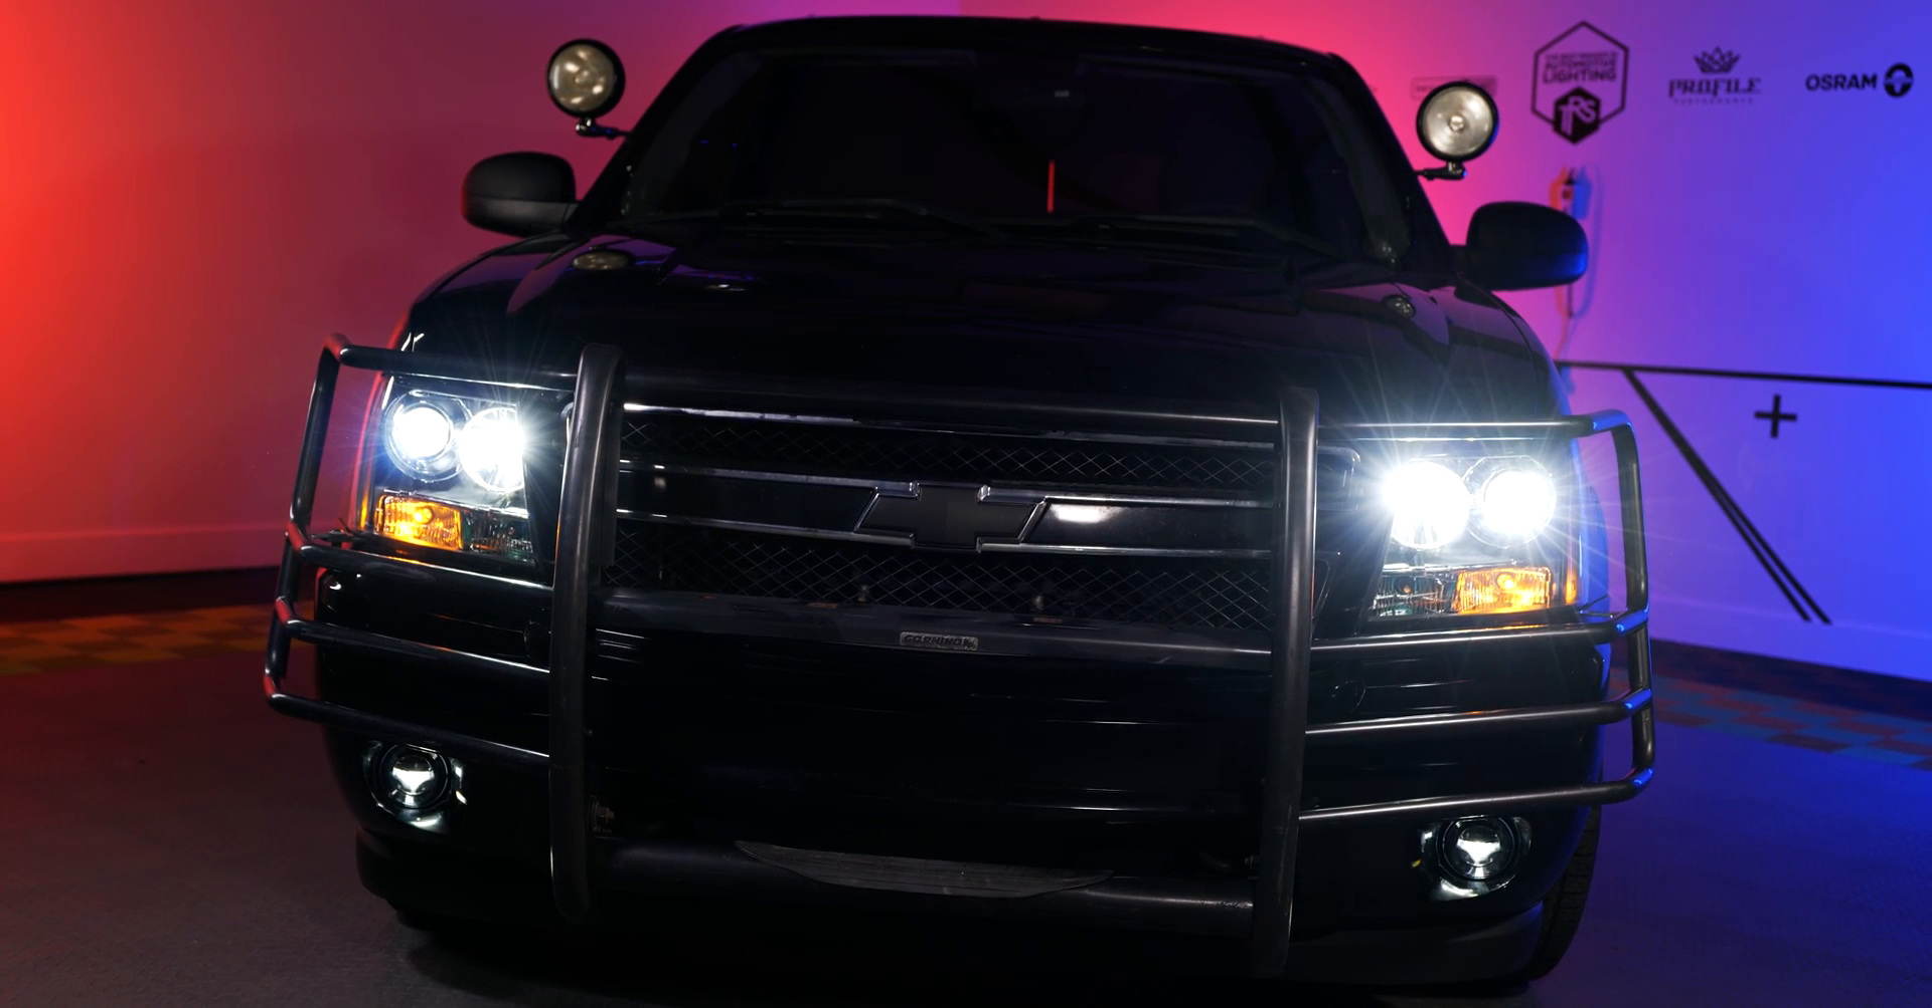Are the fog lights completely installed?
Yes.